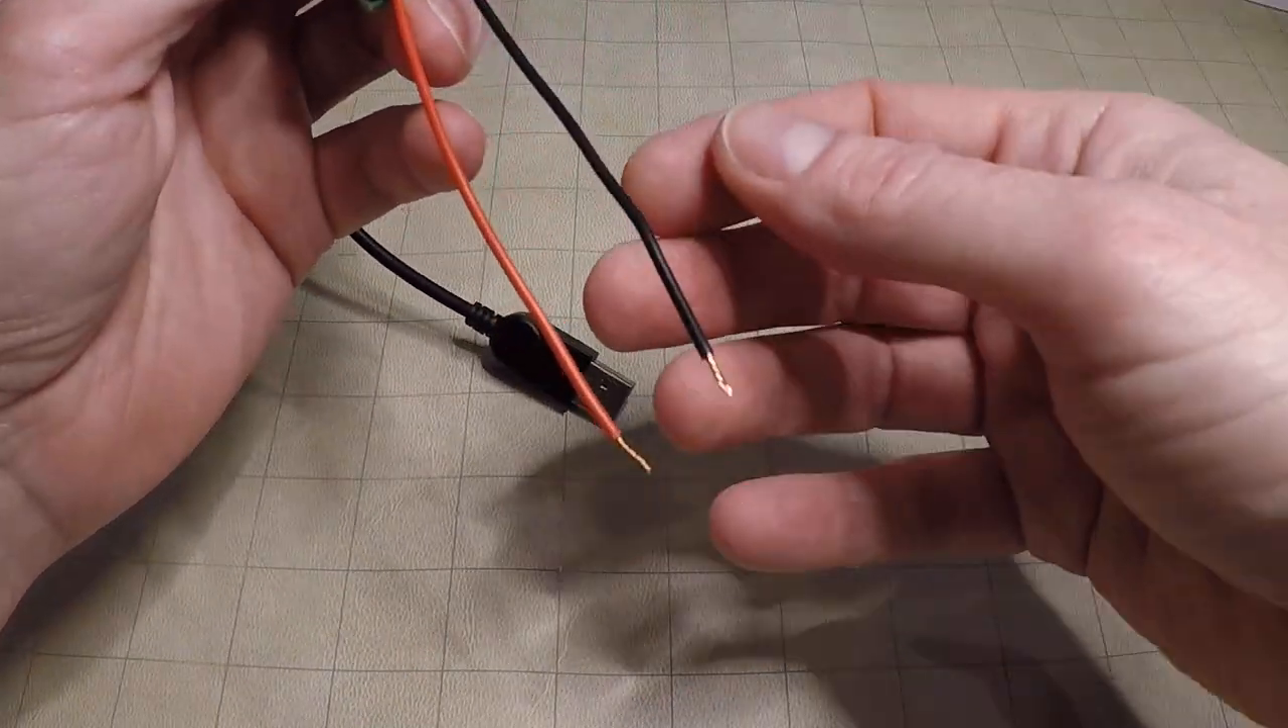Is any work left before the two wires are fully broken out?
No.